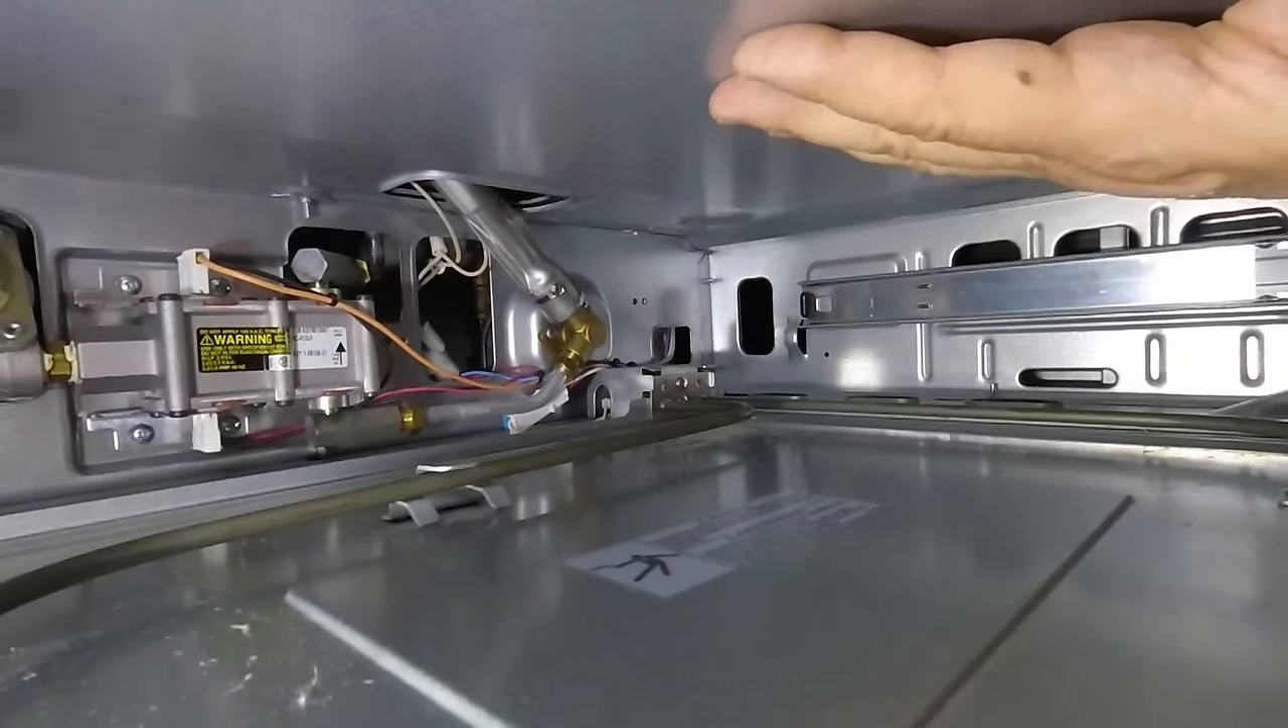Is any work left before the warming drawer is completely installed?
Yes.